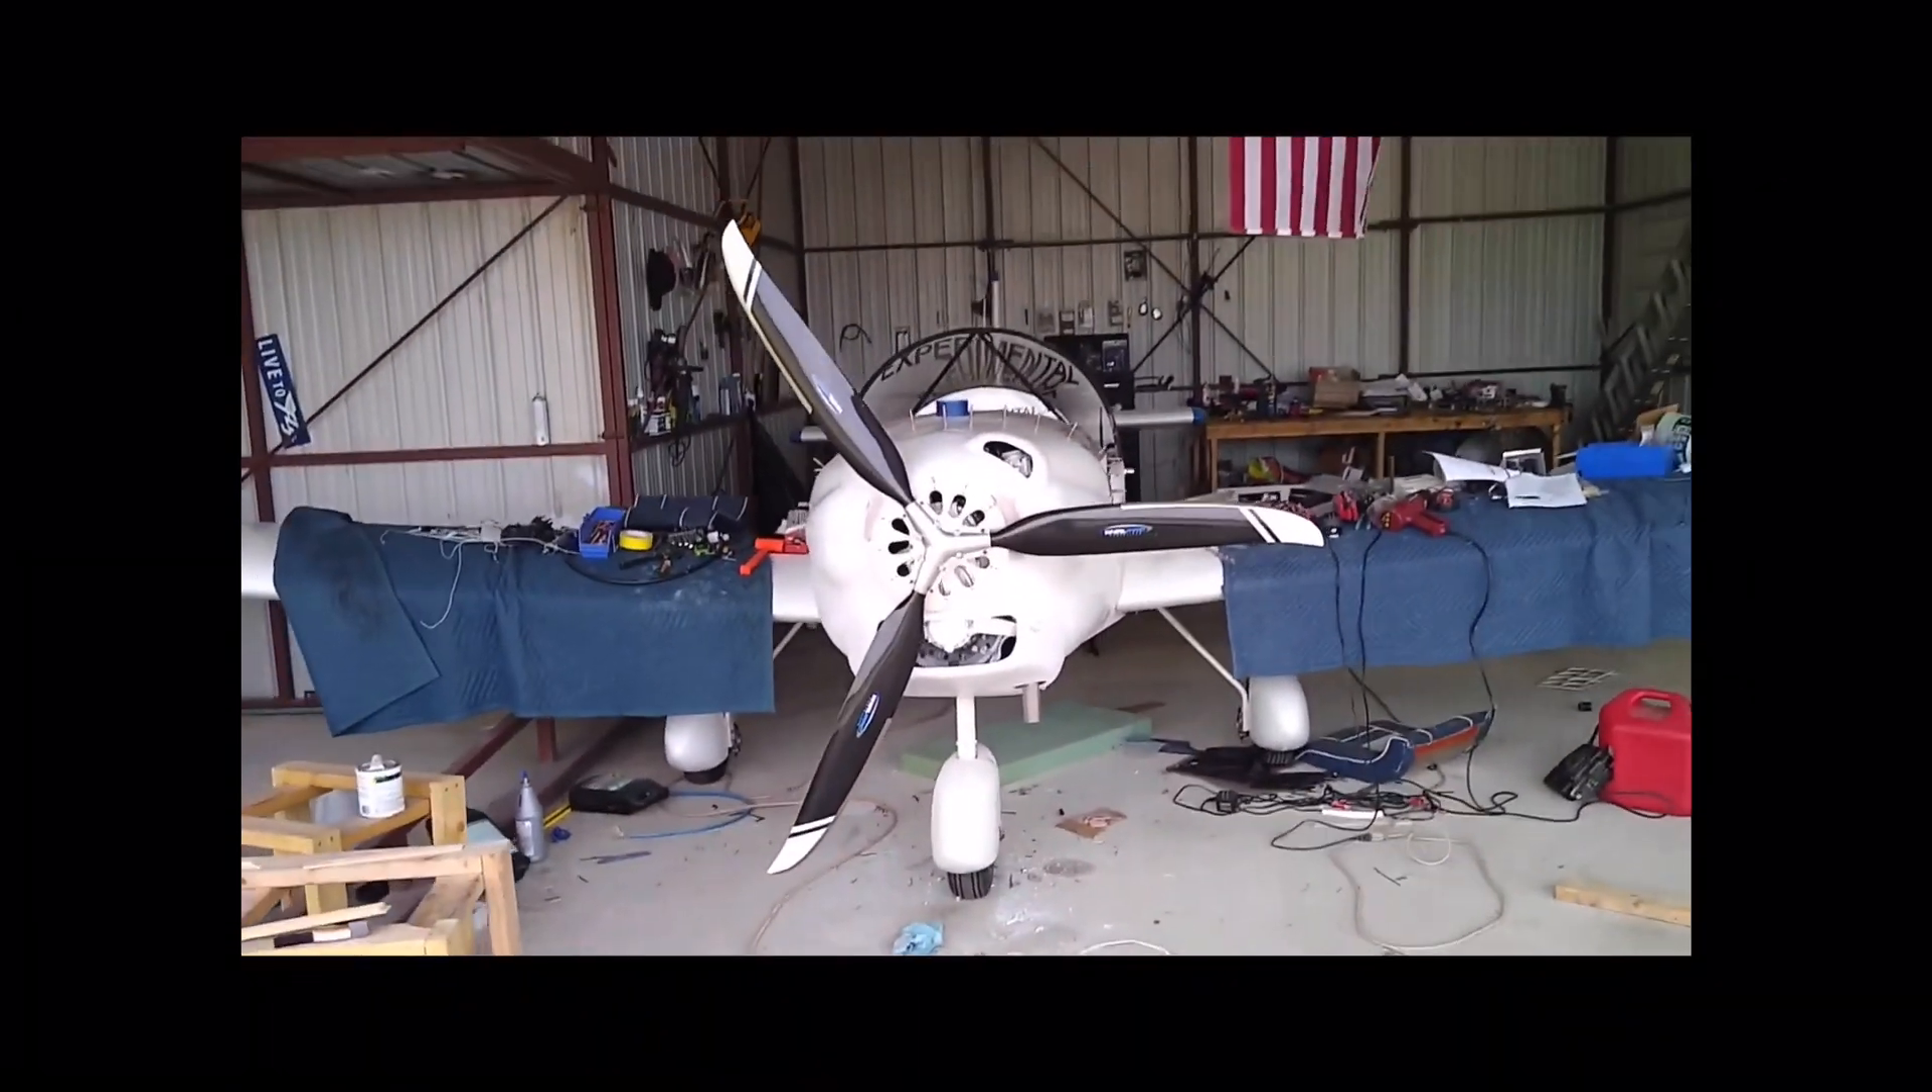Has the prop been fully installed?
Yes.